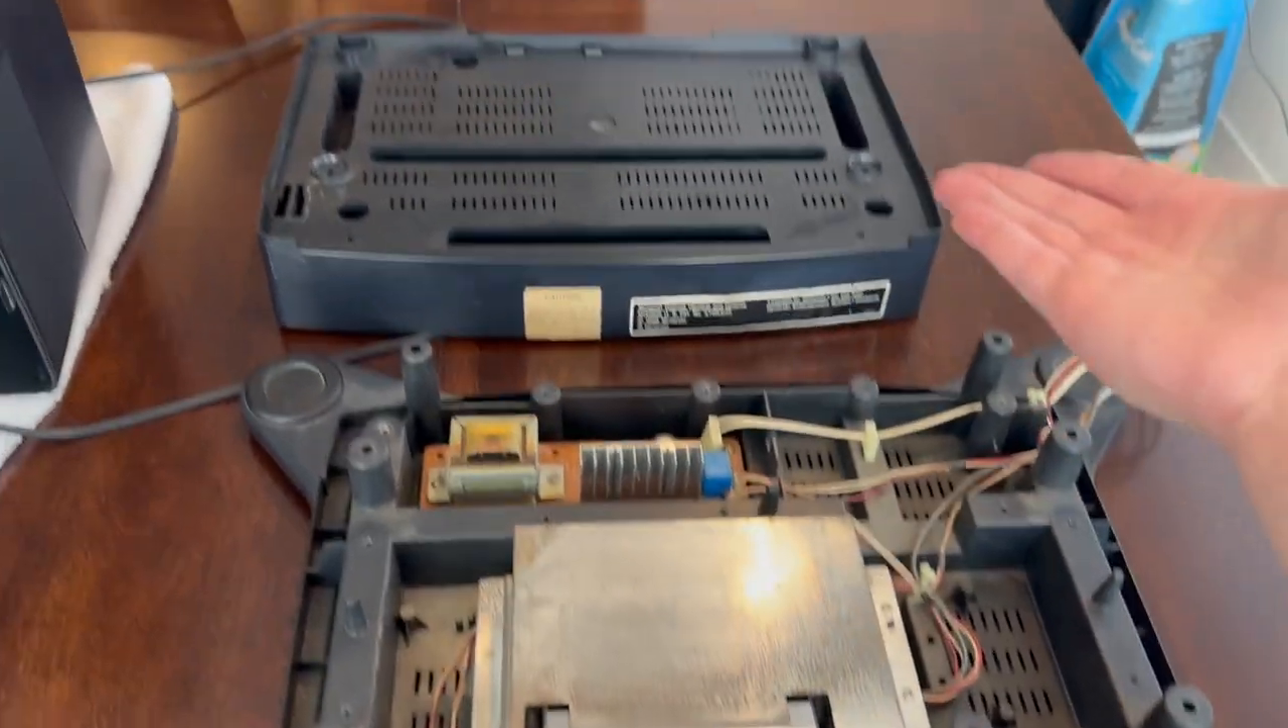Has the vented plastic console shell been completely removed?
Yes.